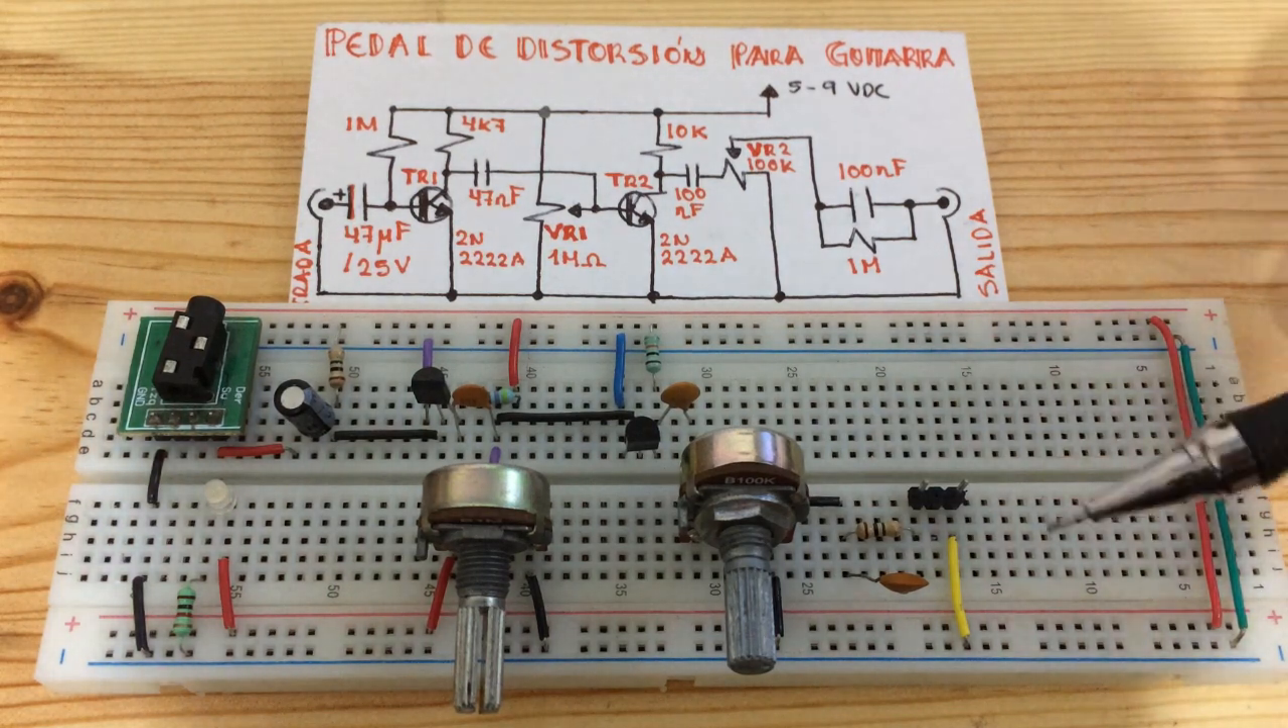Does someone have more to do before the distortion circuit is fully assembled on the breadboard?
No.